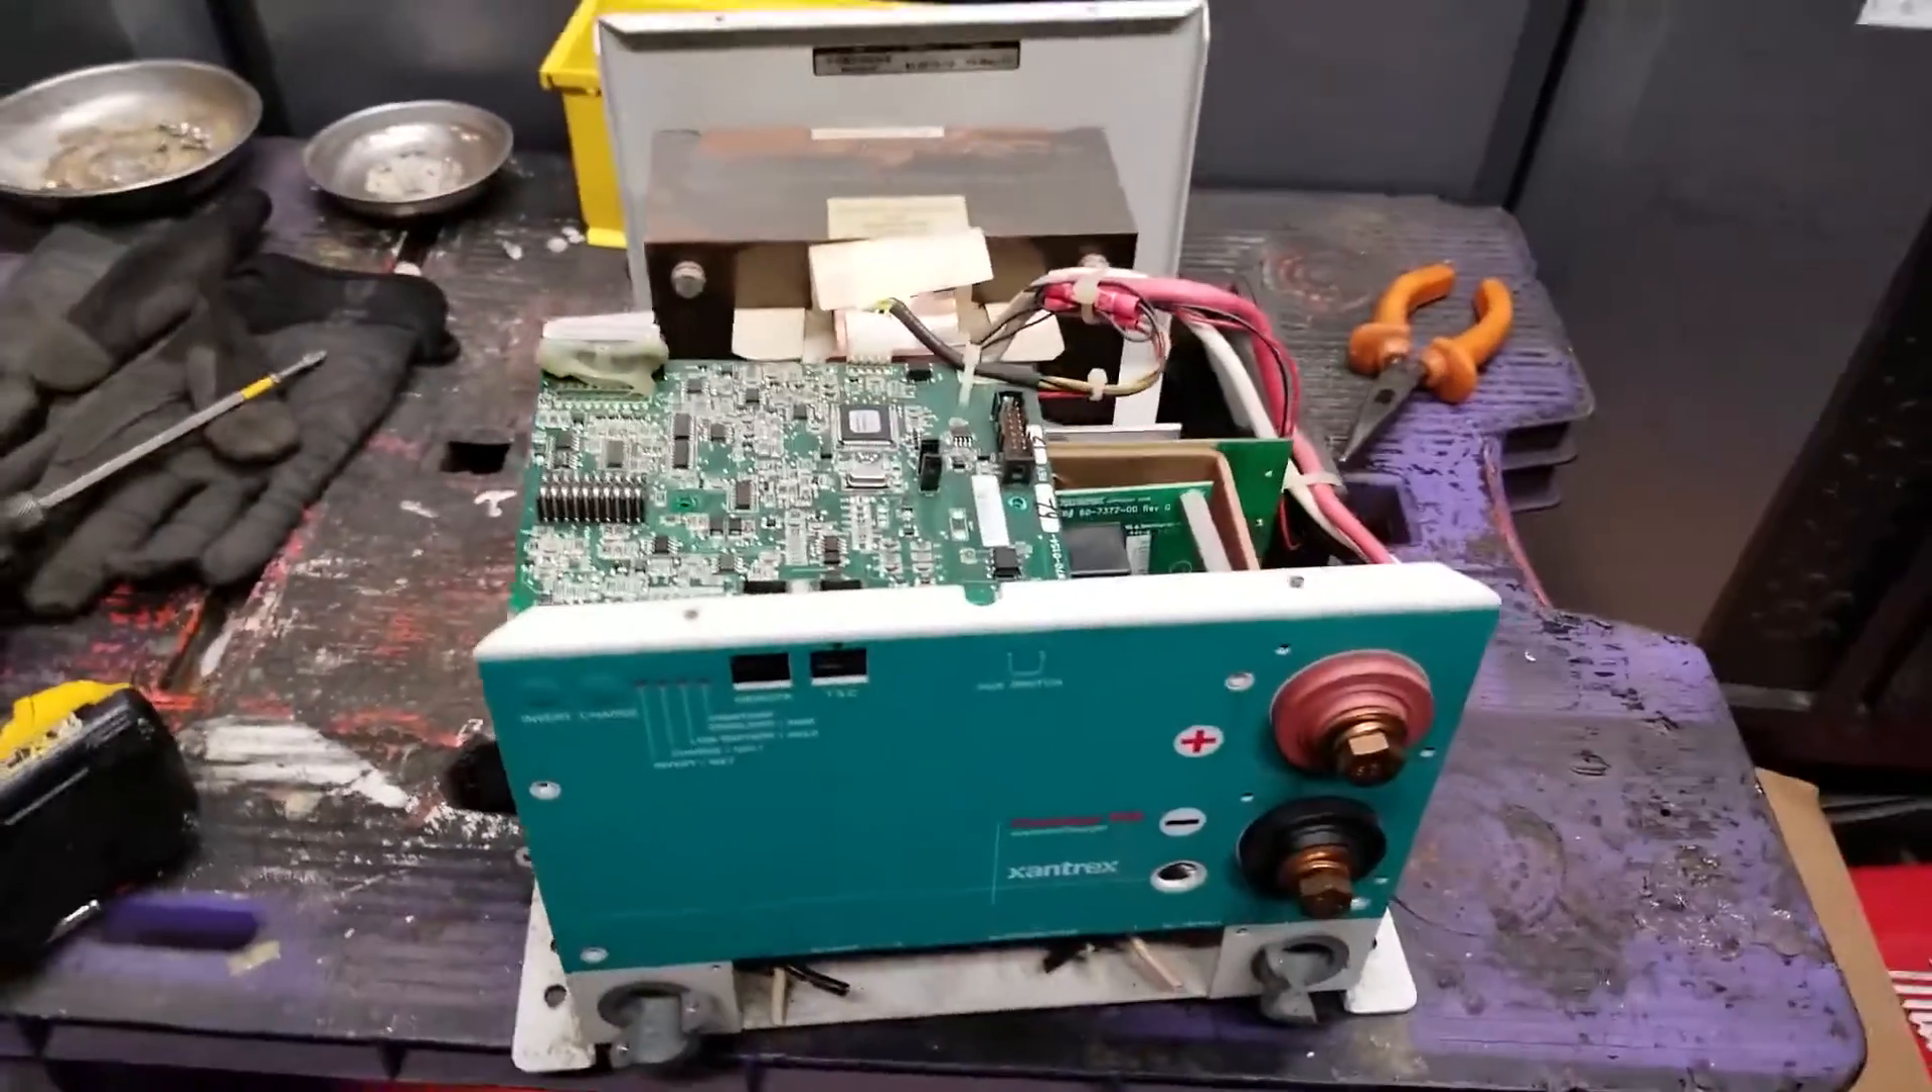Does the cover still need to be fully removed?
No.